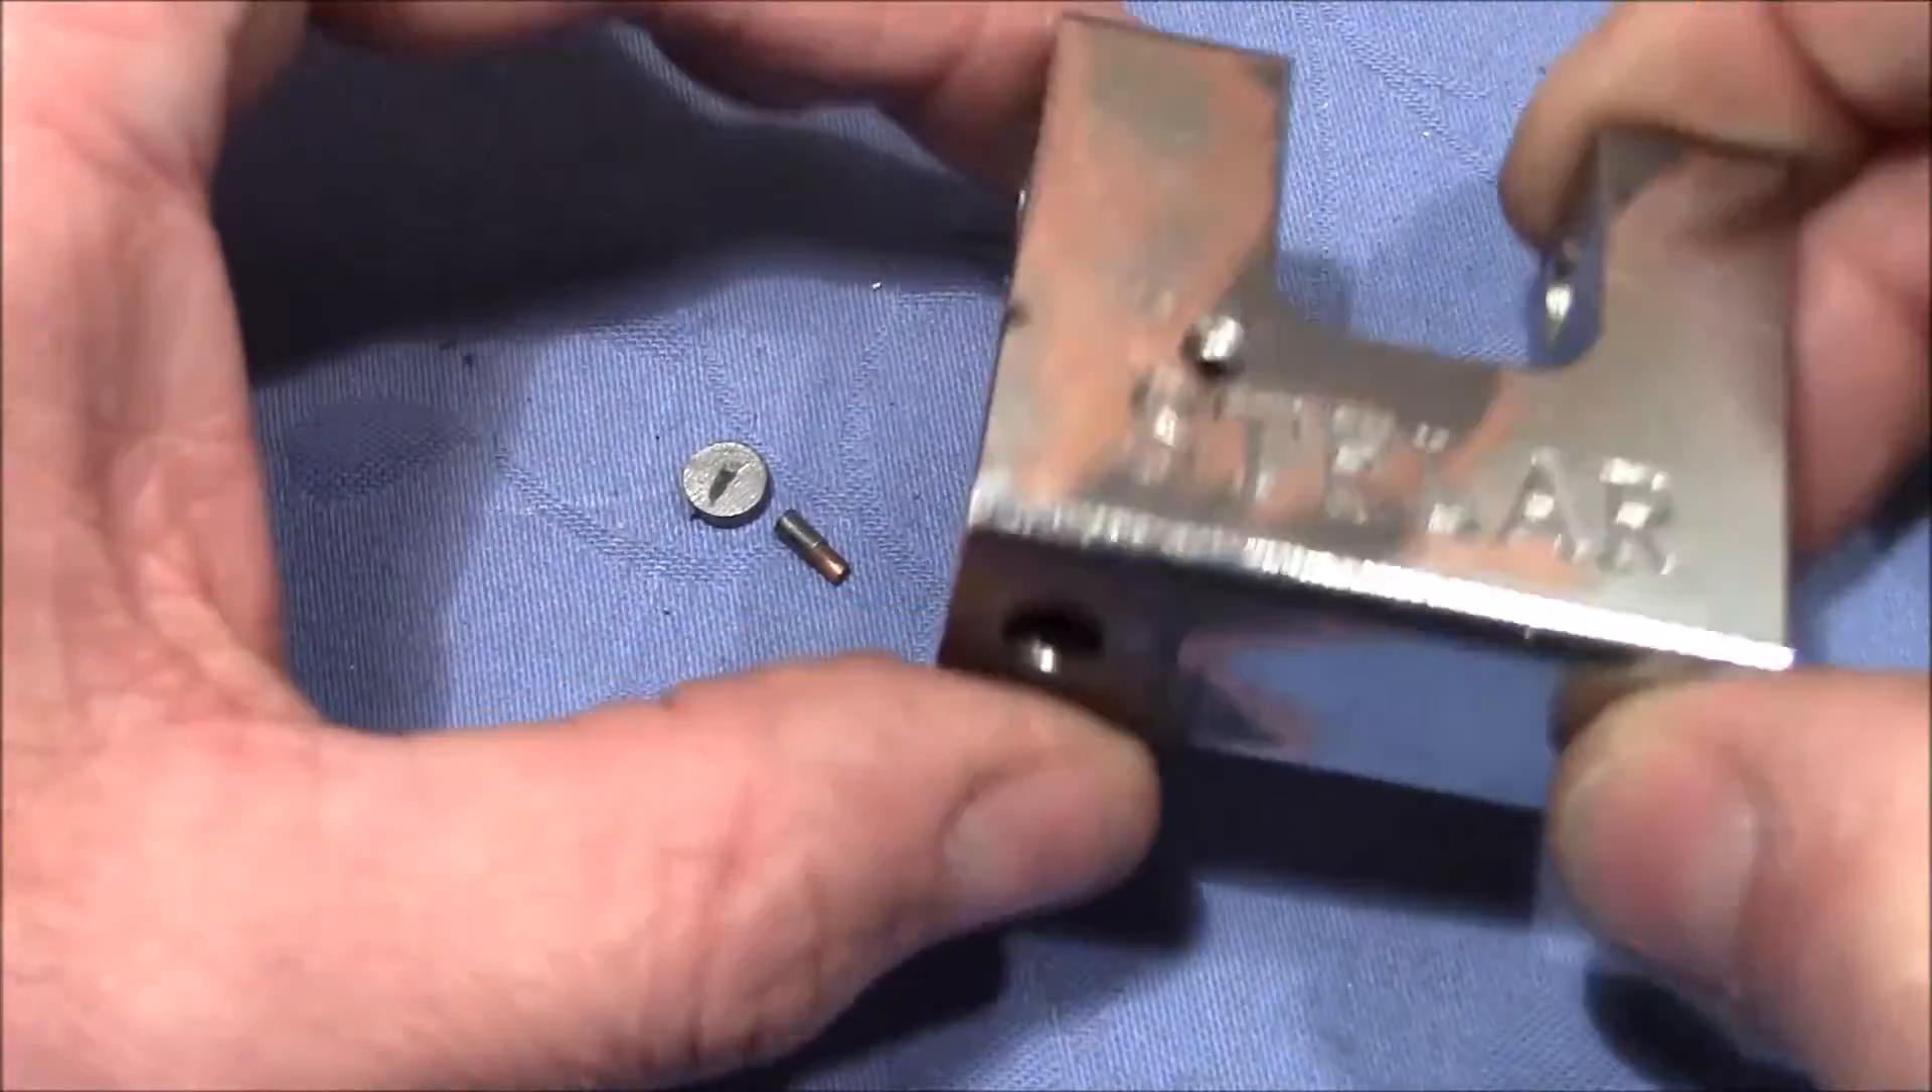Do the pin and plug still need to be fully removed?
No.